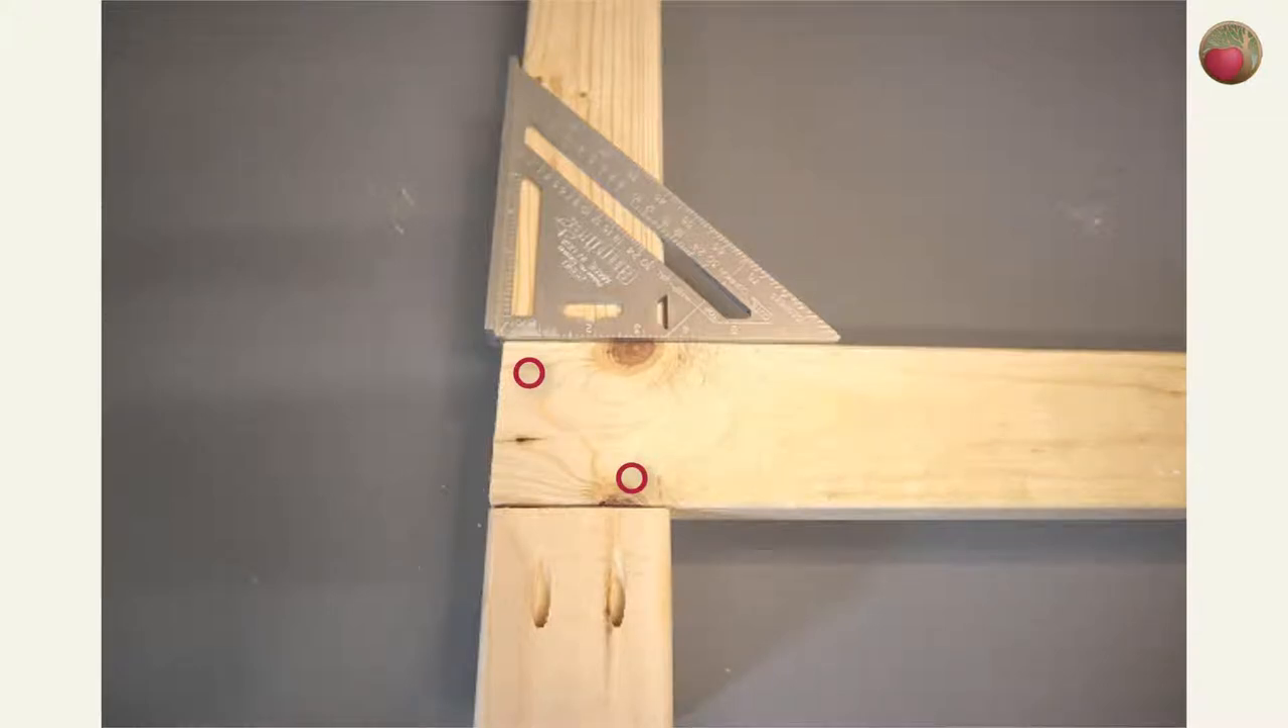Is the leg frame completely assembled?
No.